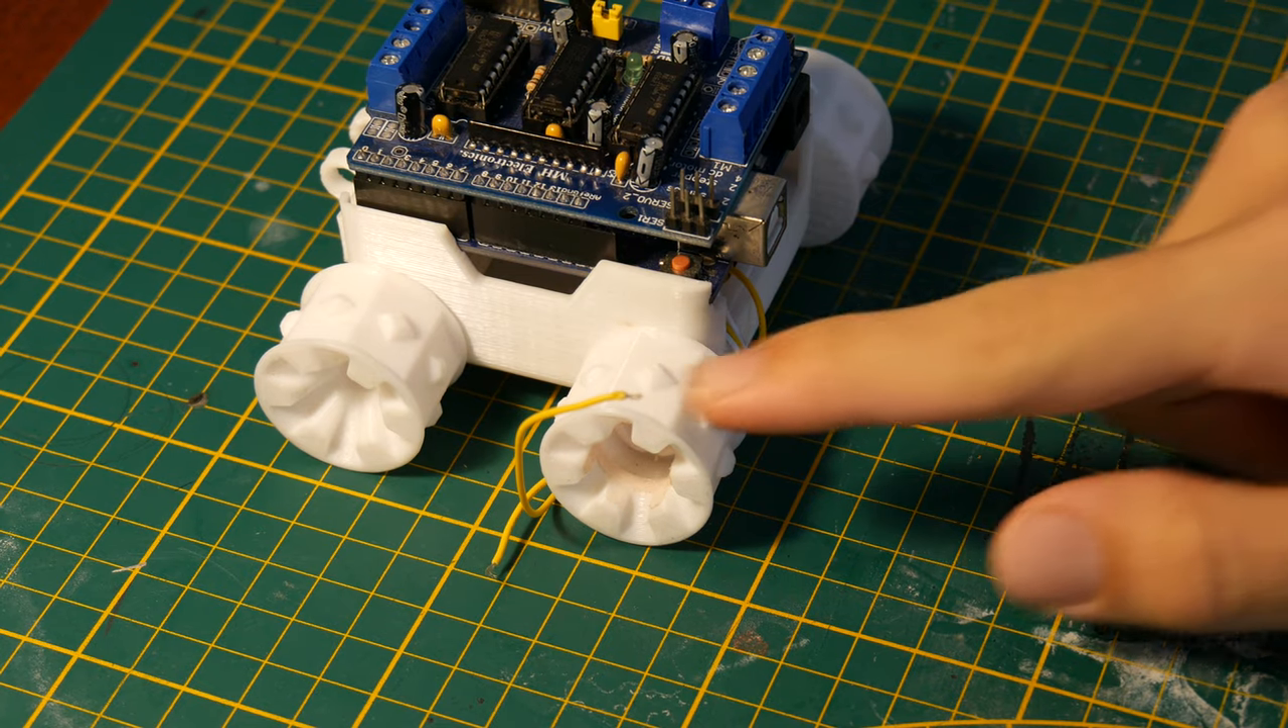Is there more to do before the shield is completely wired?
Yes.